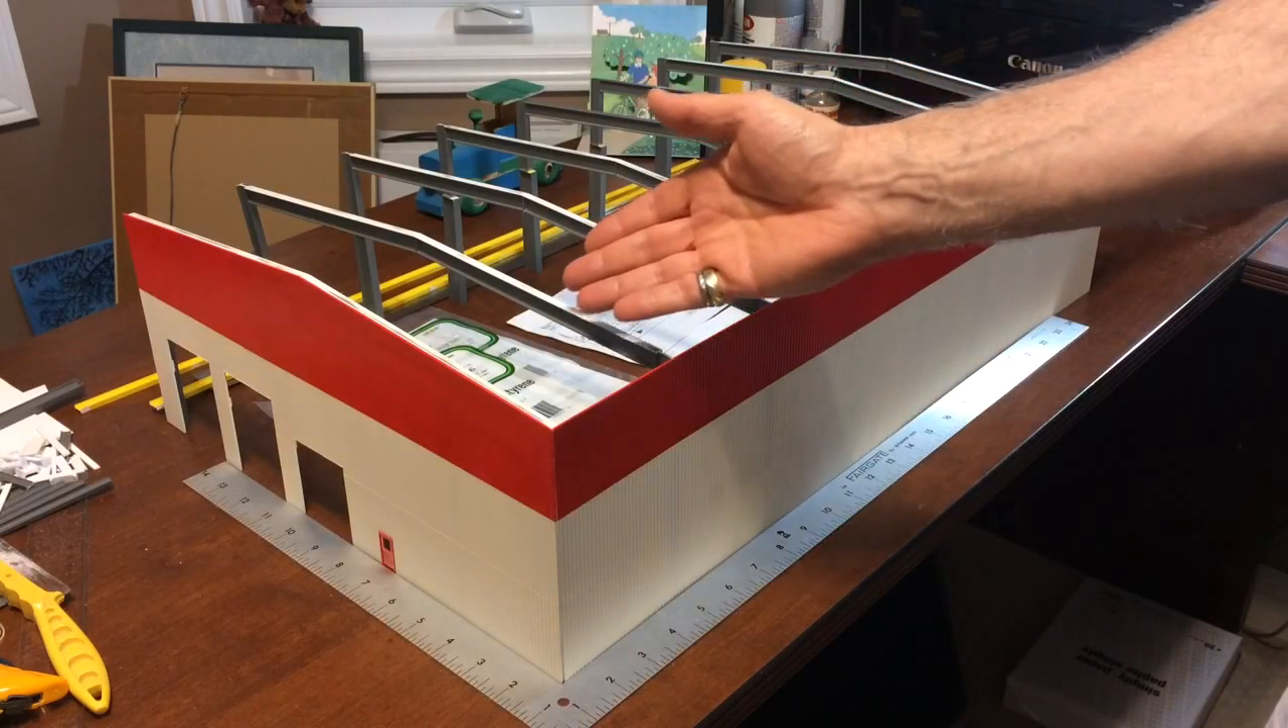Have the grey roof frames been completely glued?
Yes.